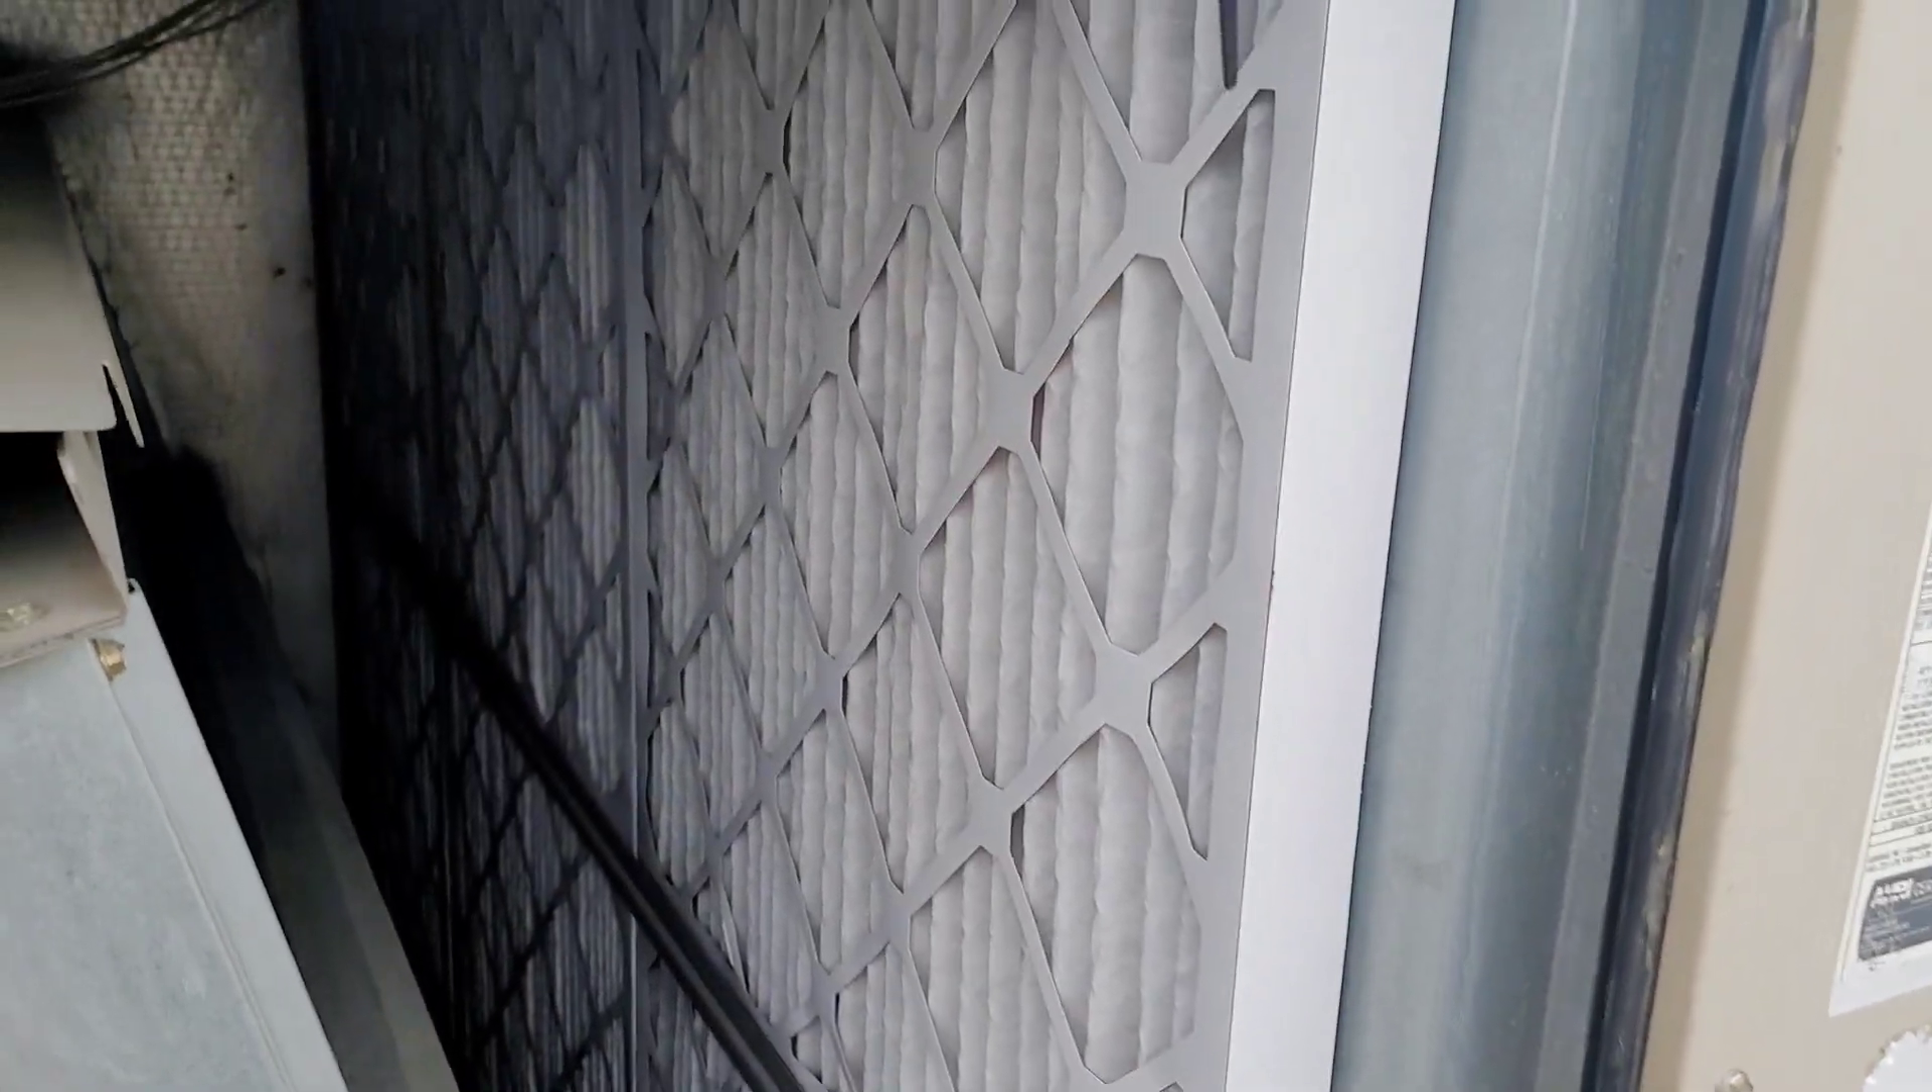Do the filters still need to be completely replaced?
No.